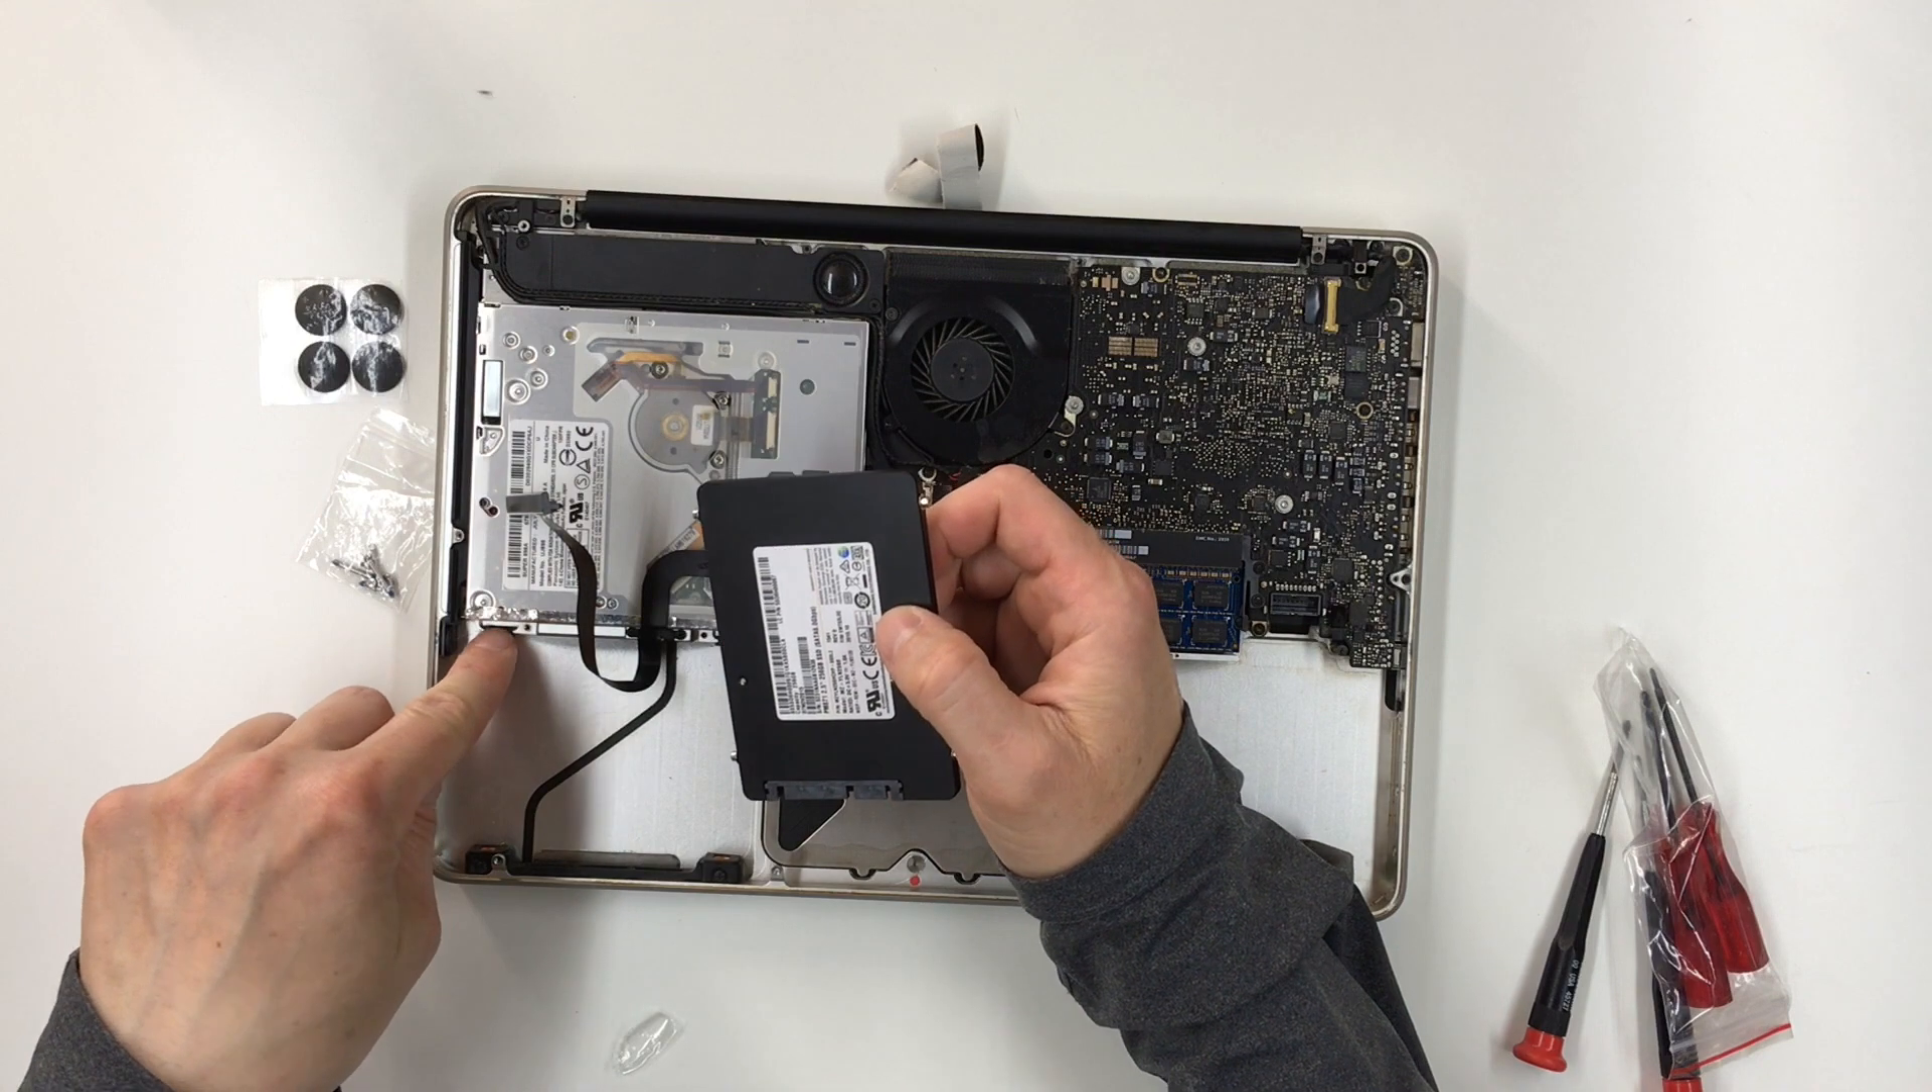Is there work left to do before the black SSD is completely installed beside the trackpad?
Yes.